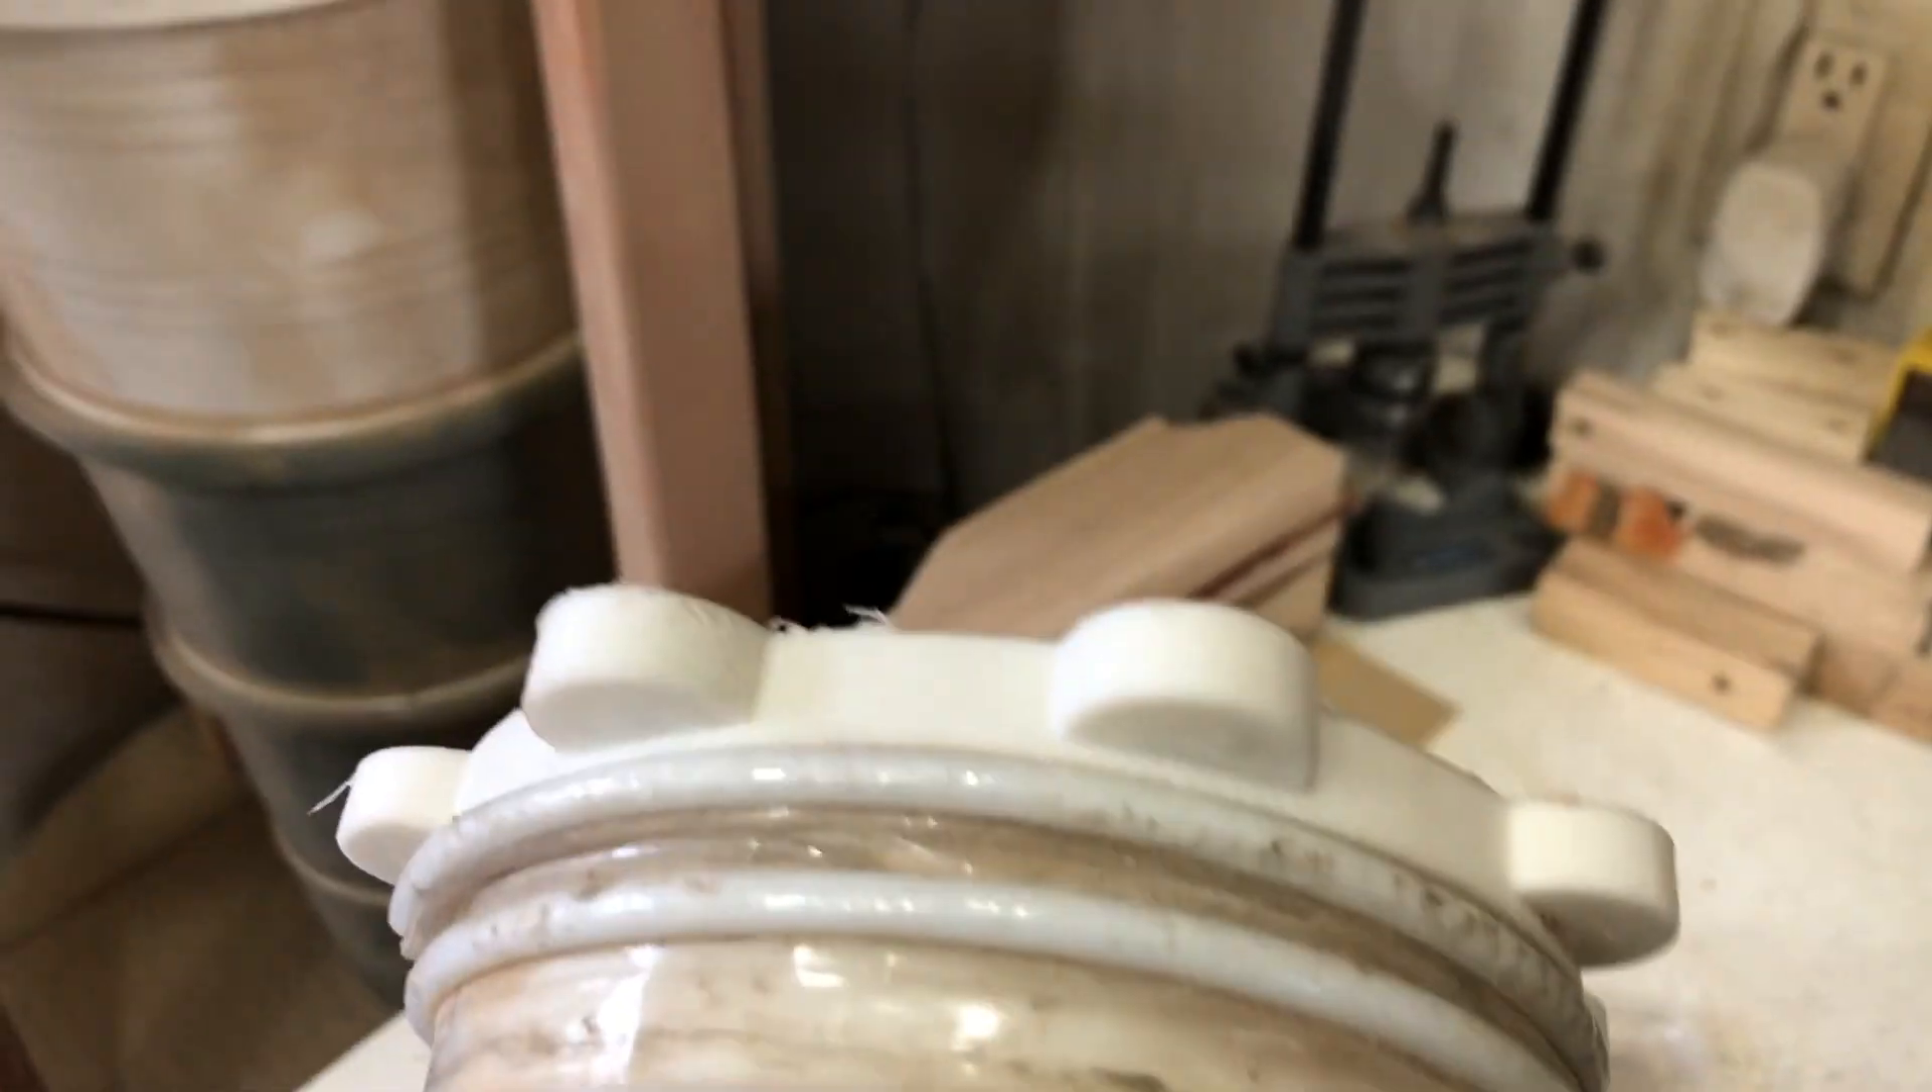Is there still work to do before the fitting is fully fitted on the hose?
No.